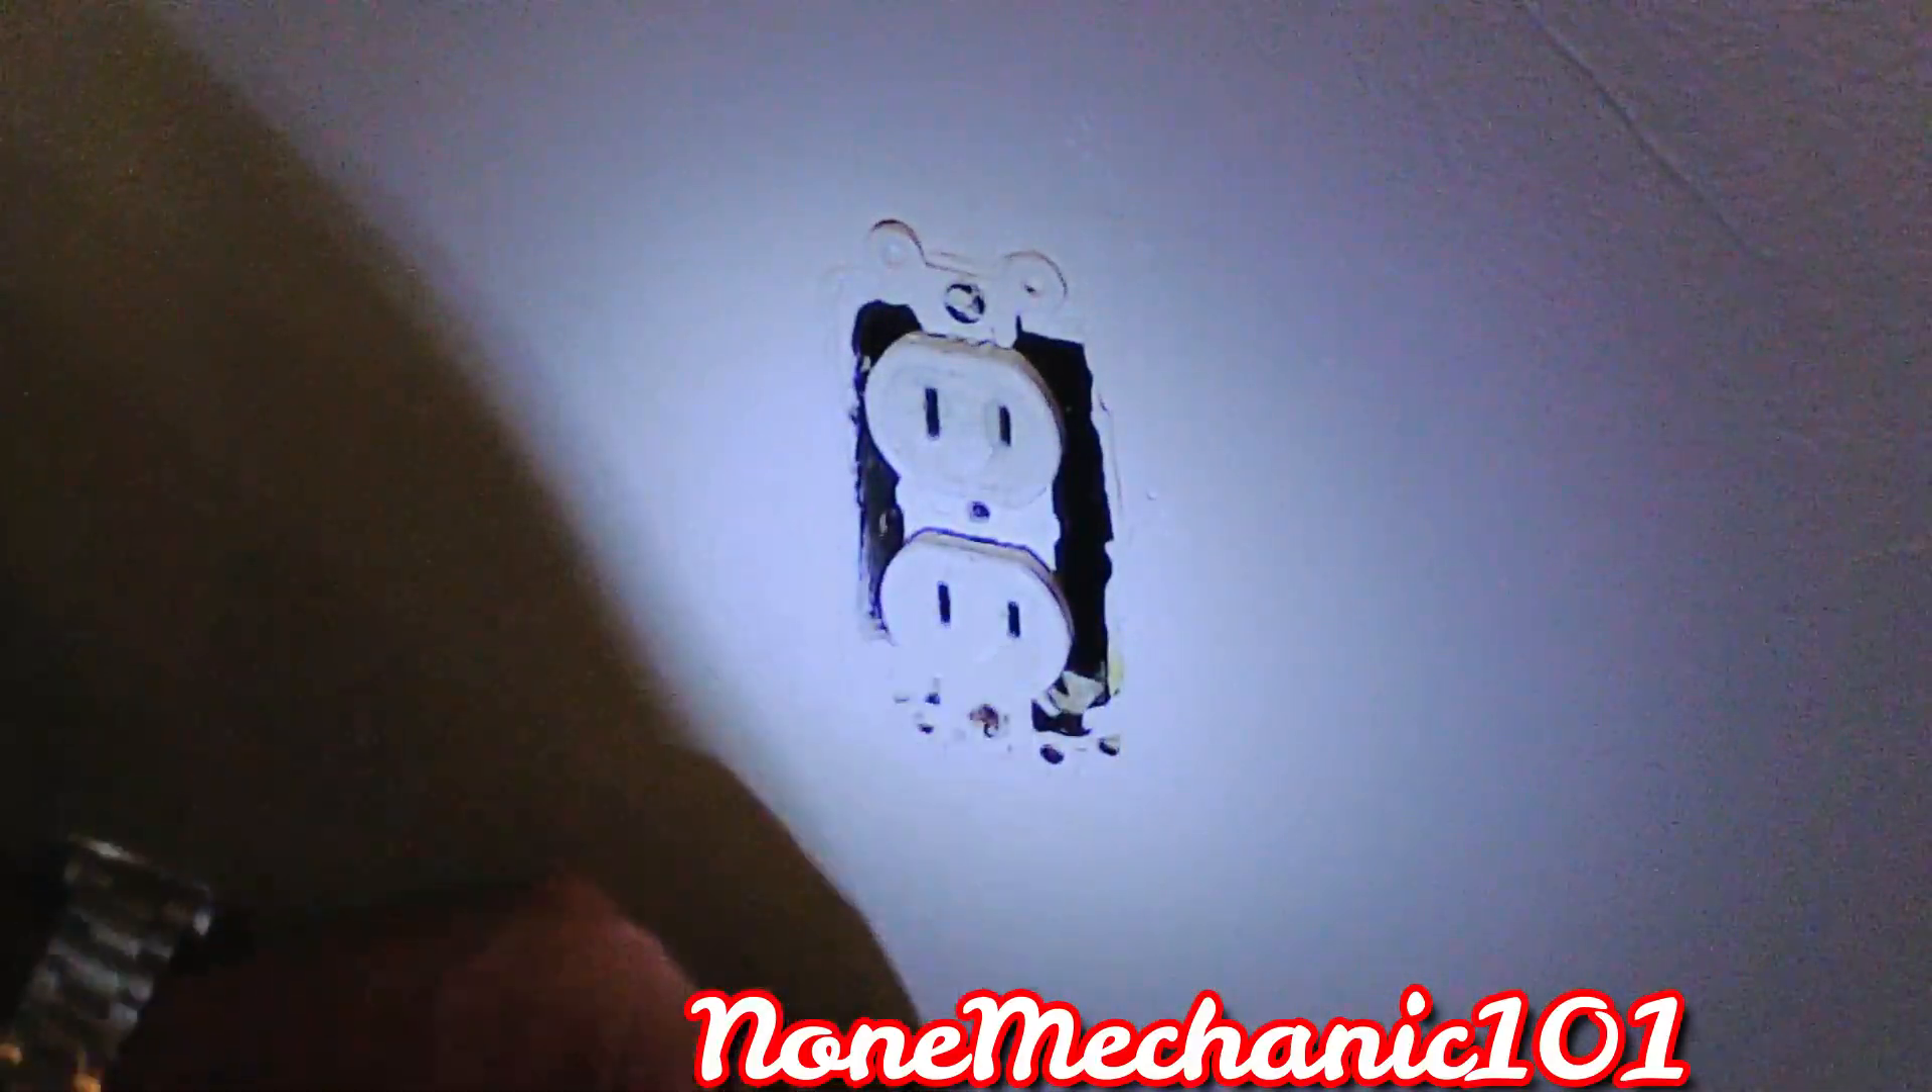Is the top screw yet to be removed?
Yes.